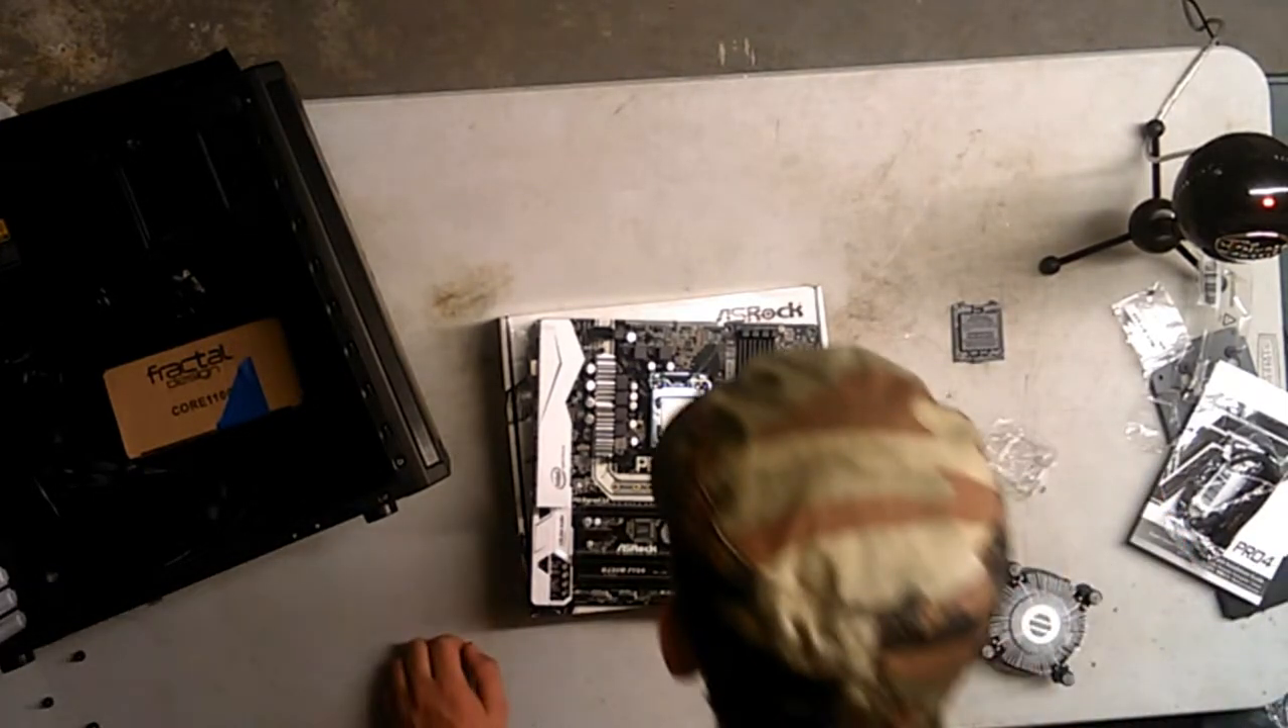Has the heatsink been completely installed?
No.